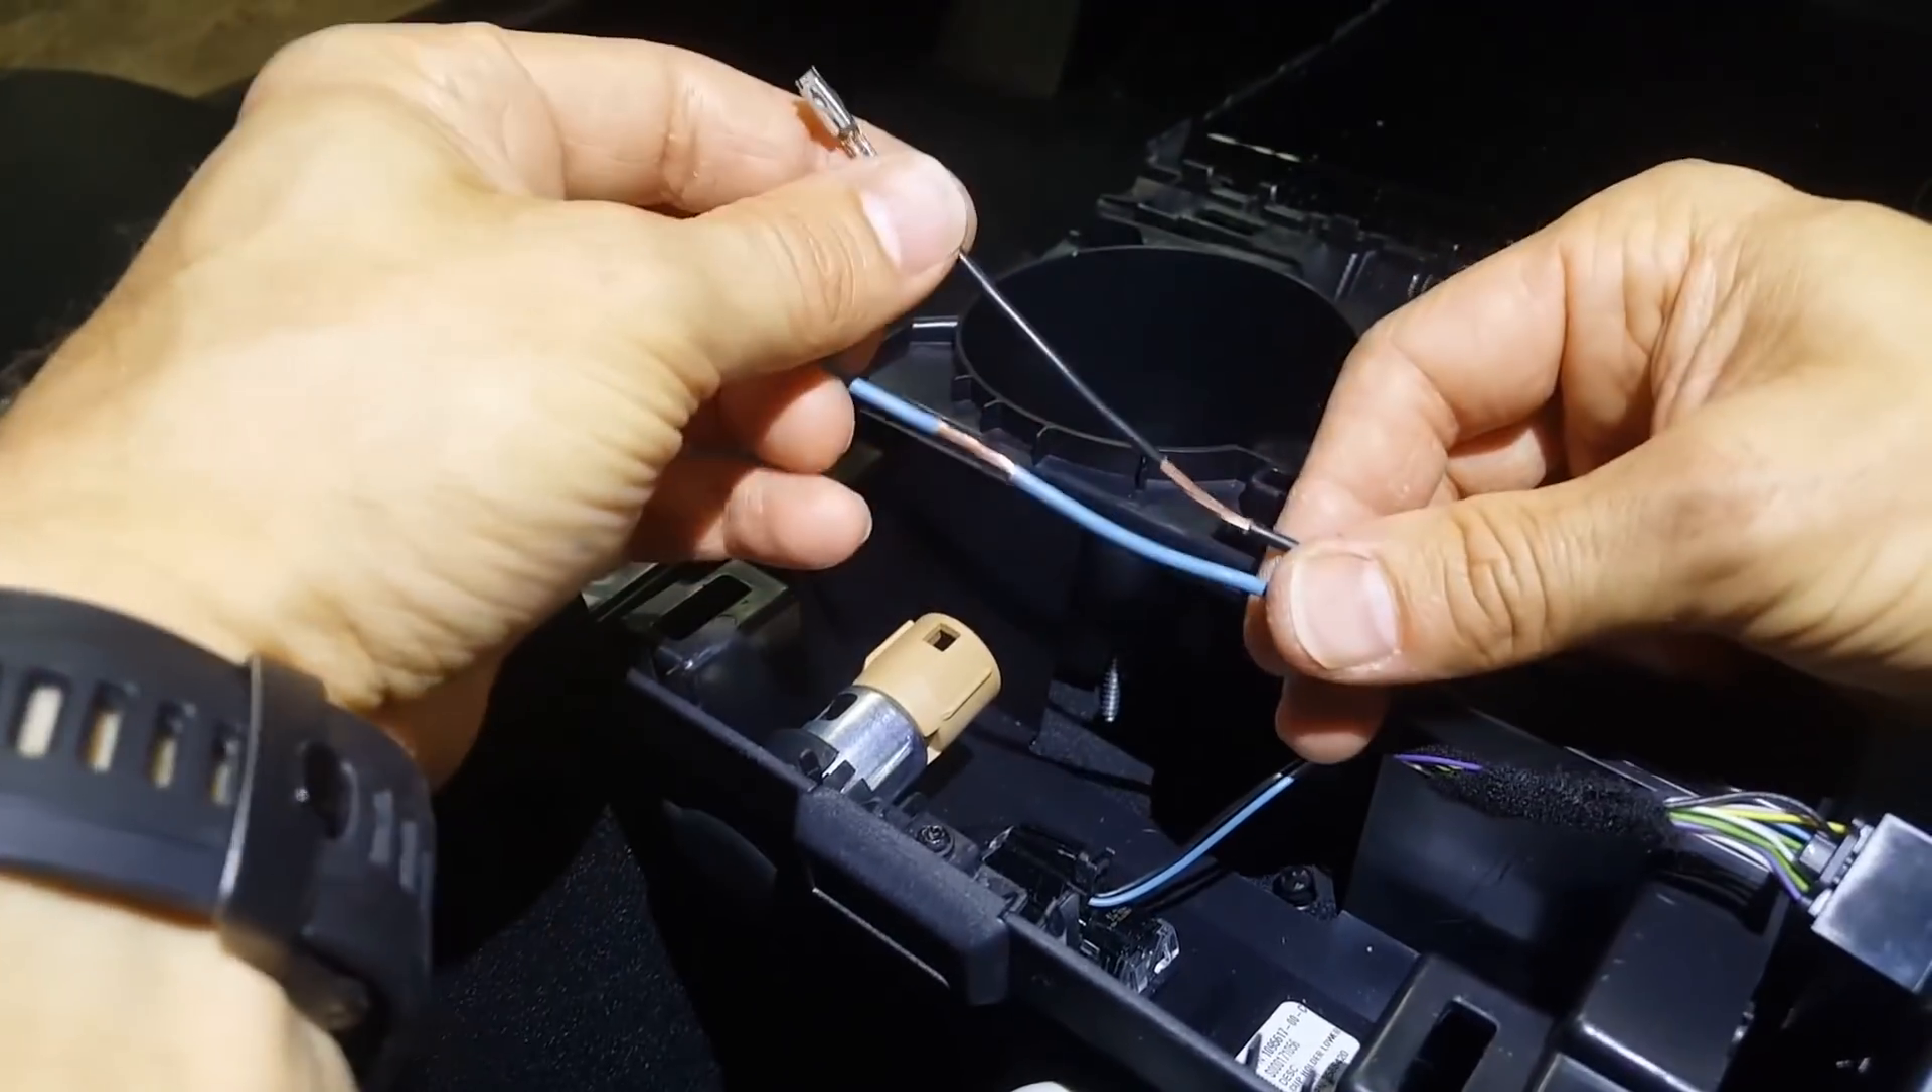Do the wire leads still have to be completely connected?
Yes.